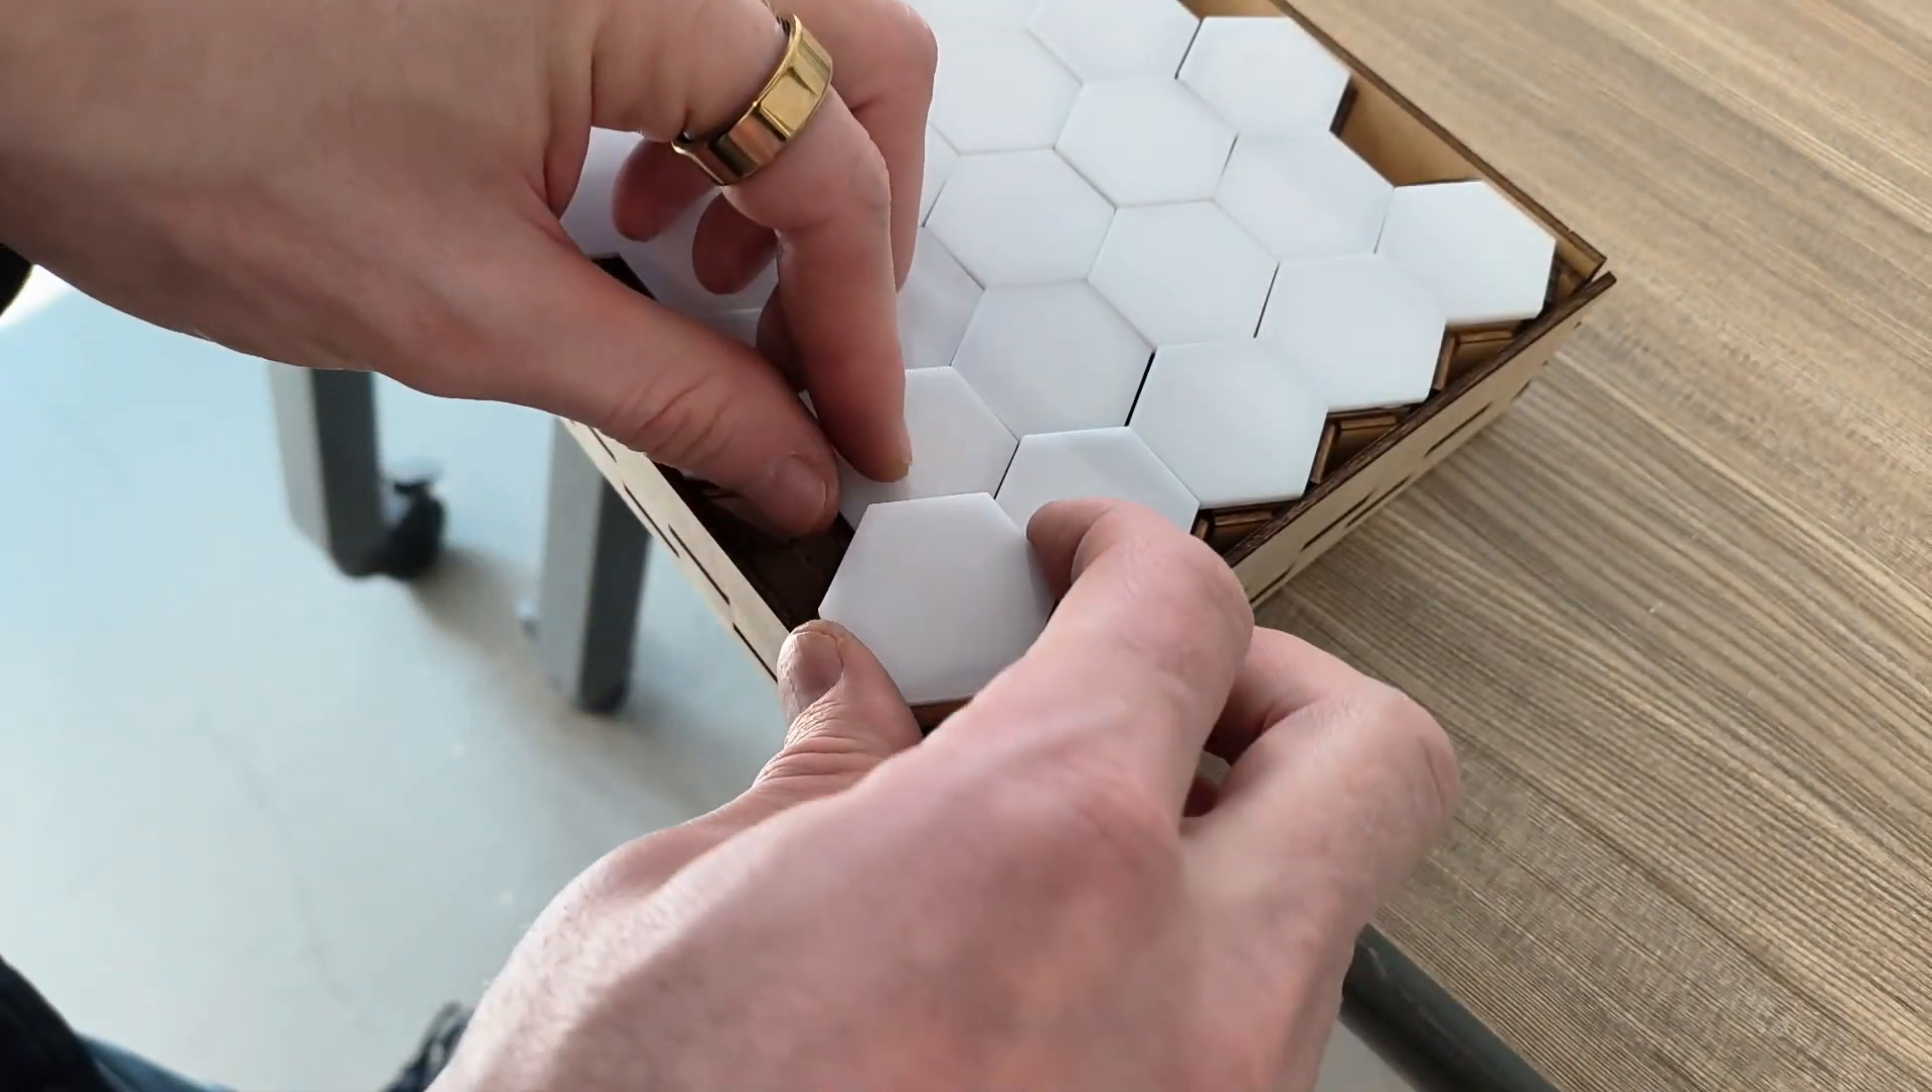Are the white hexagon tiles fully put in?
No.